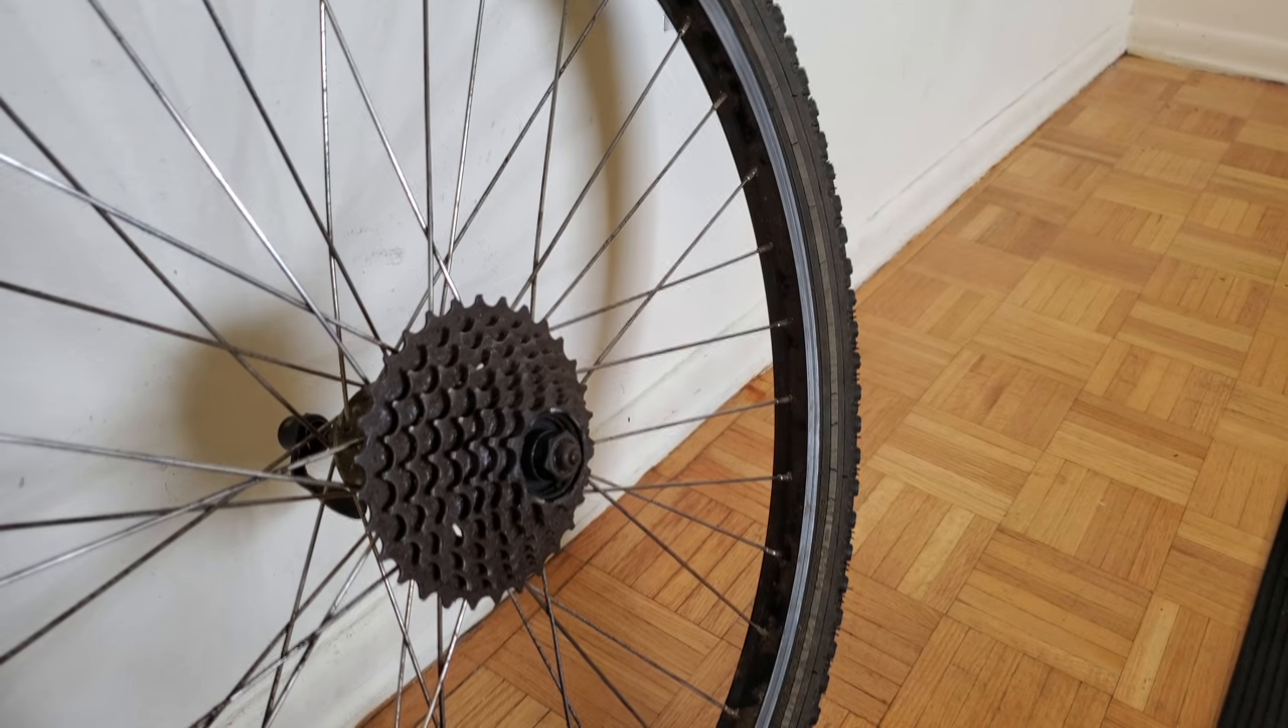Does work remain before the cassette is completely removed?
Yes.